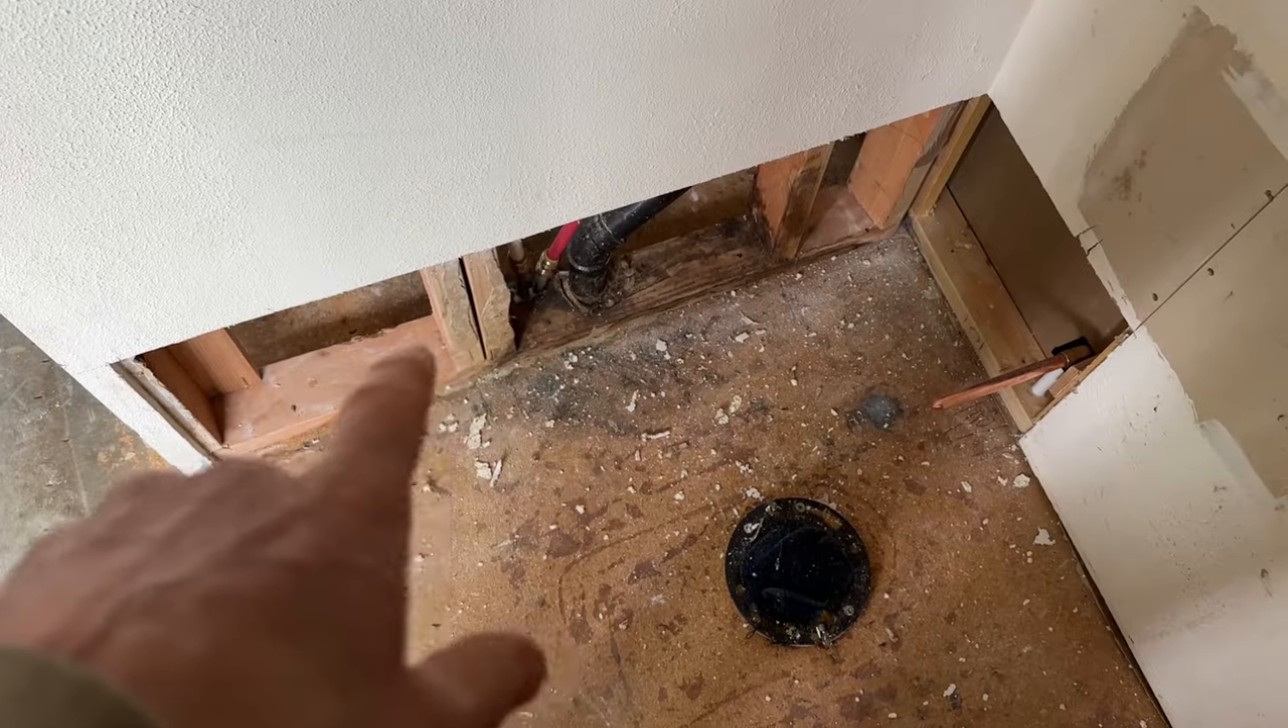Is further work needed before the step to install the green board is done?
Yes.